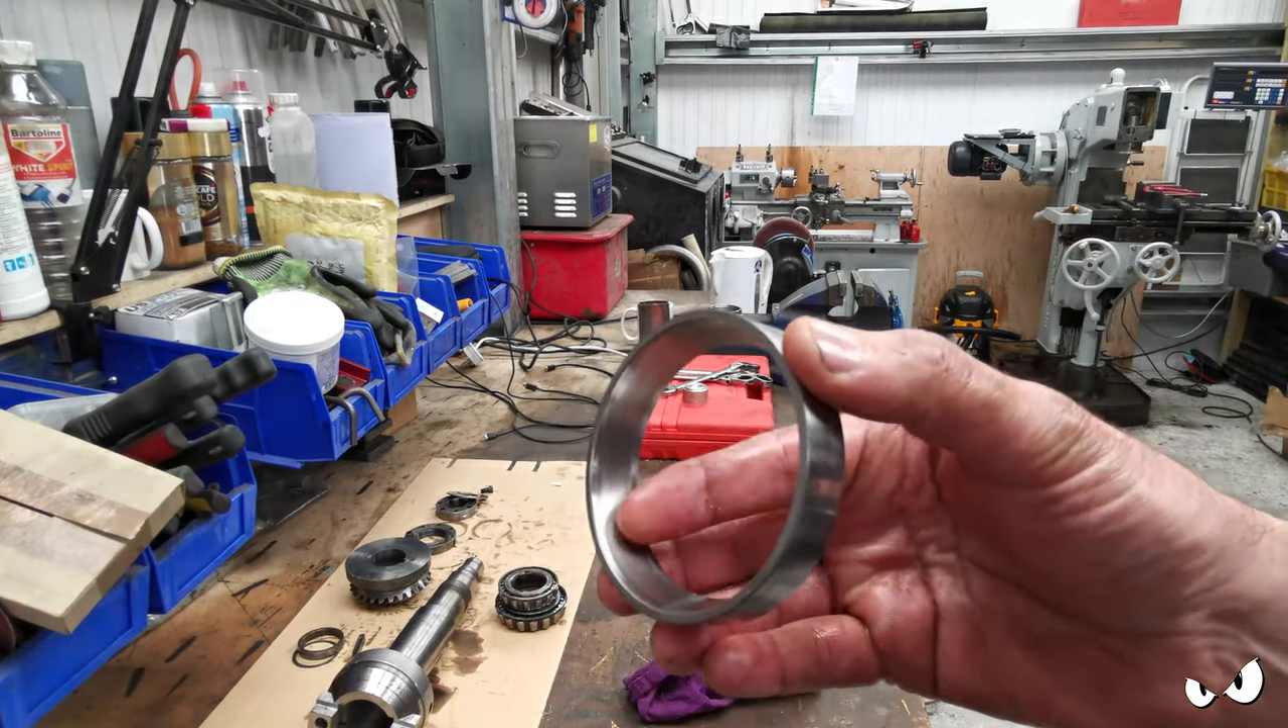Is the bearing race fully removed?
Yes.